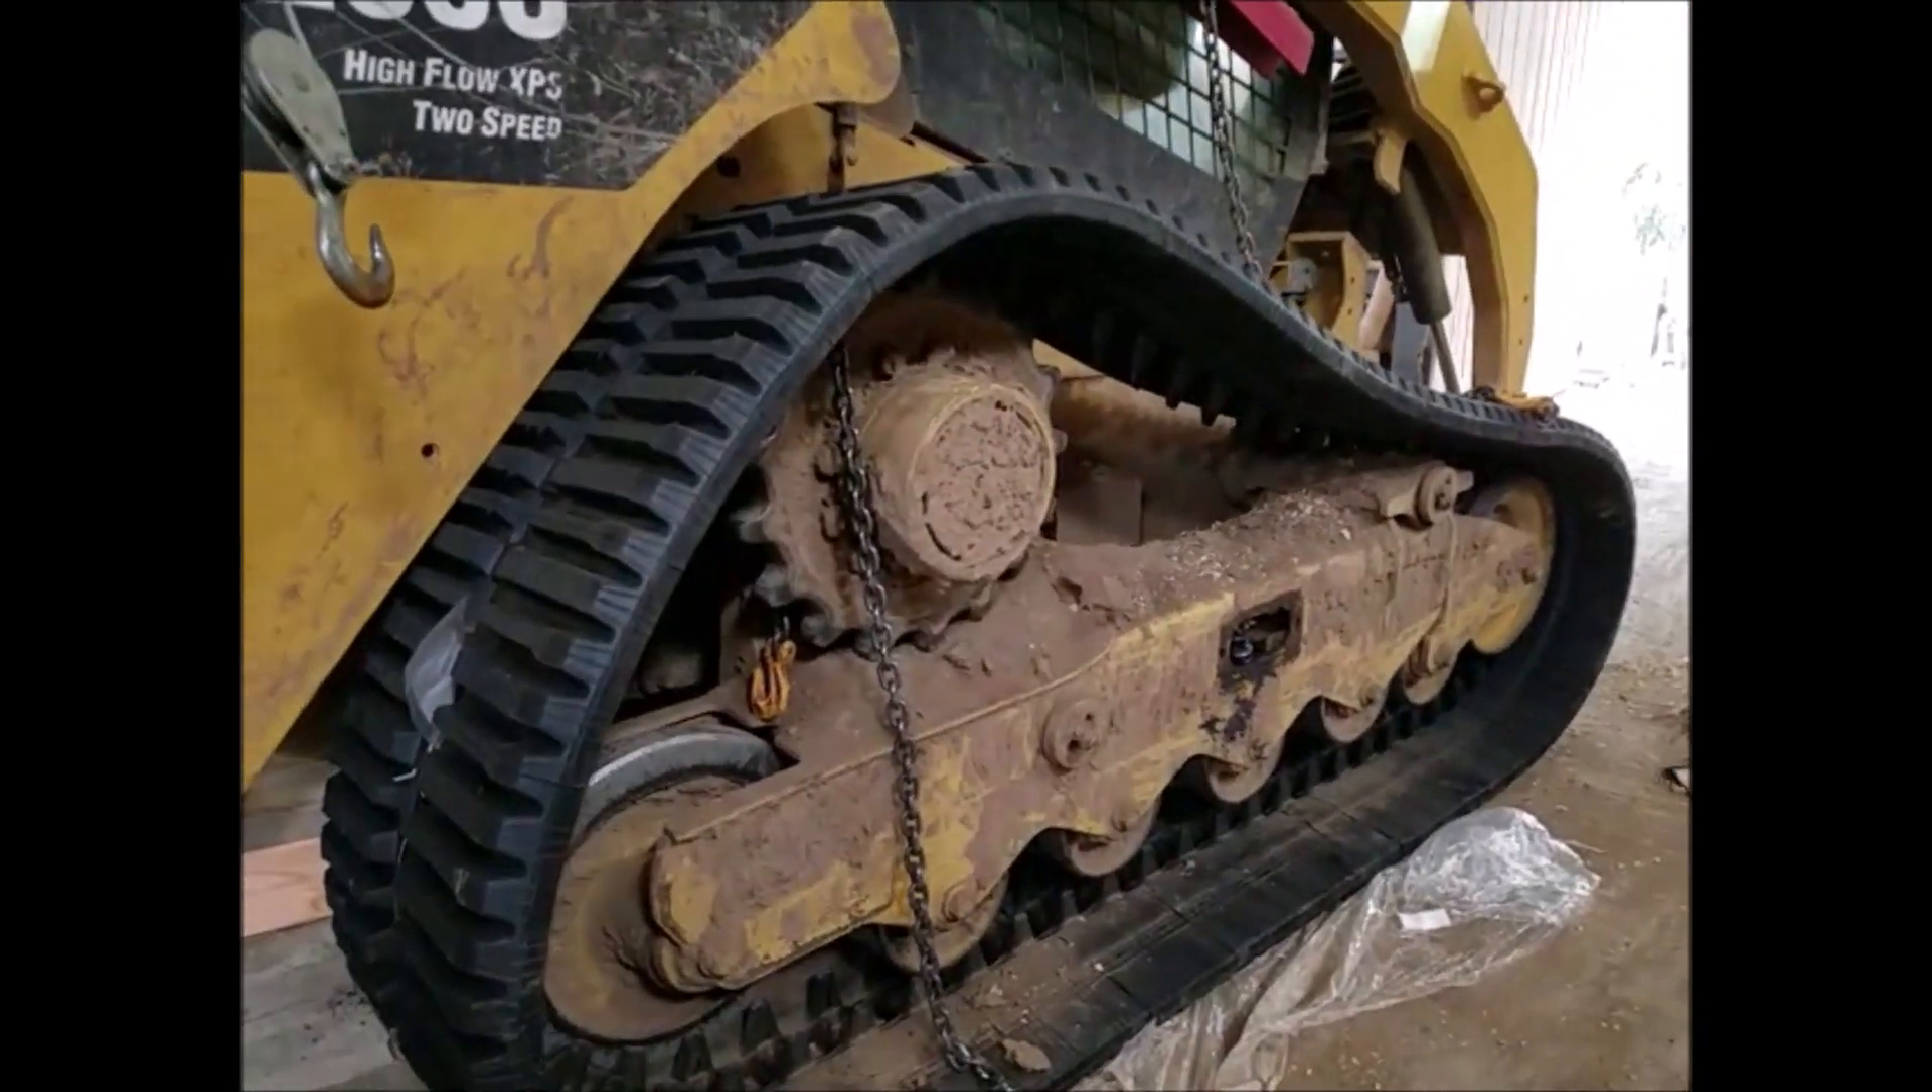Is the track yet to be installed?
Yes.